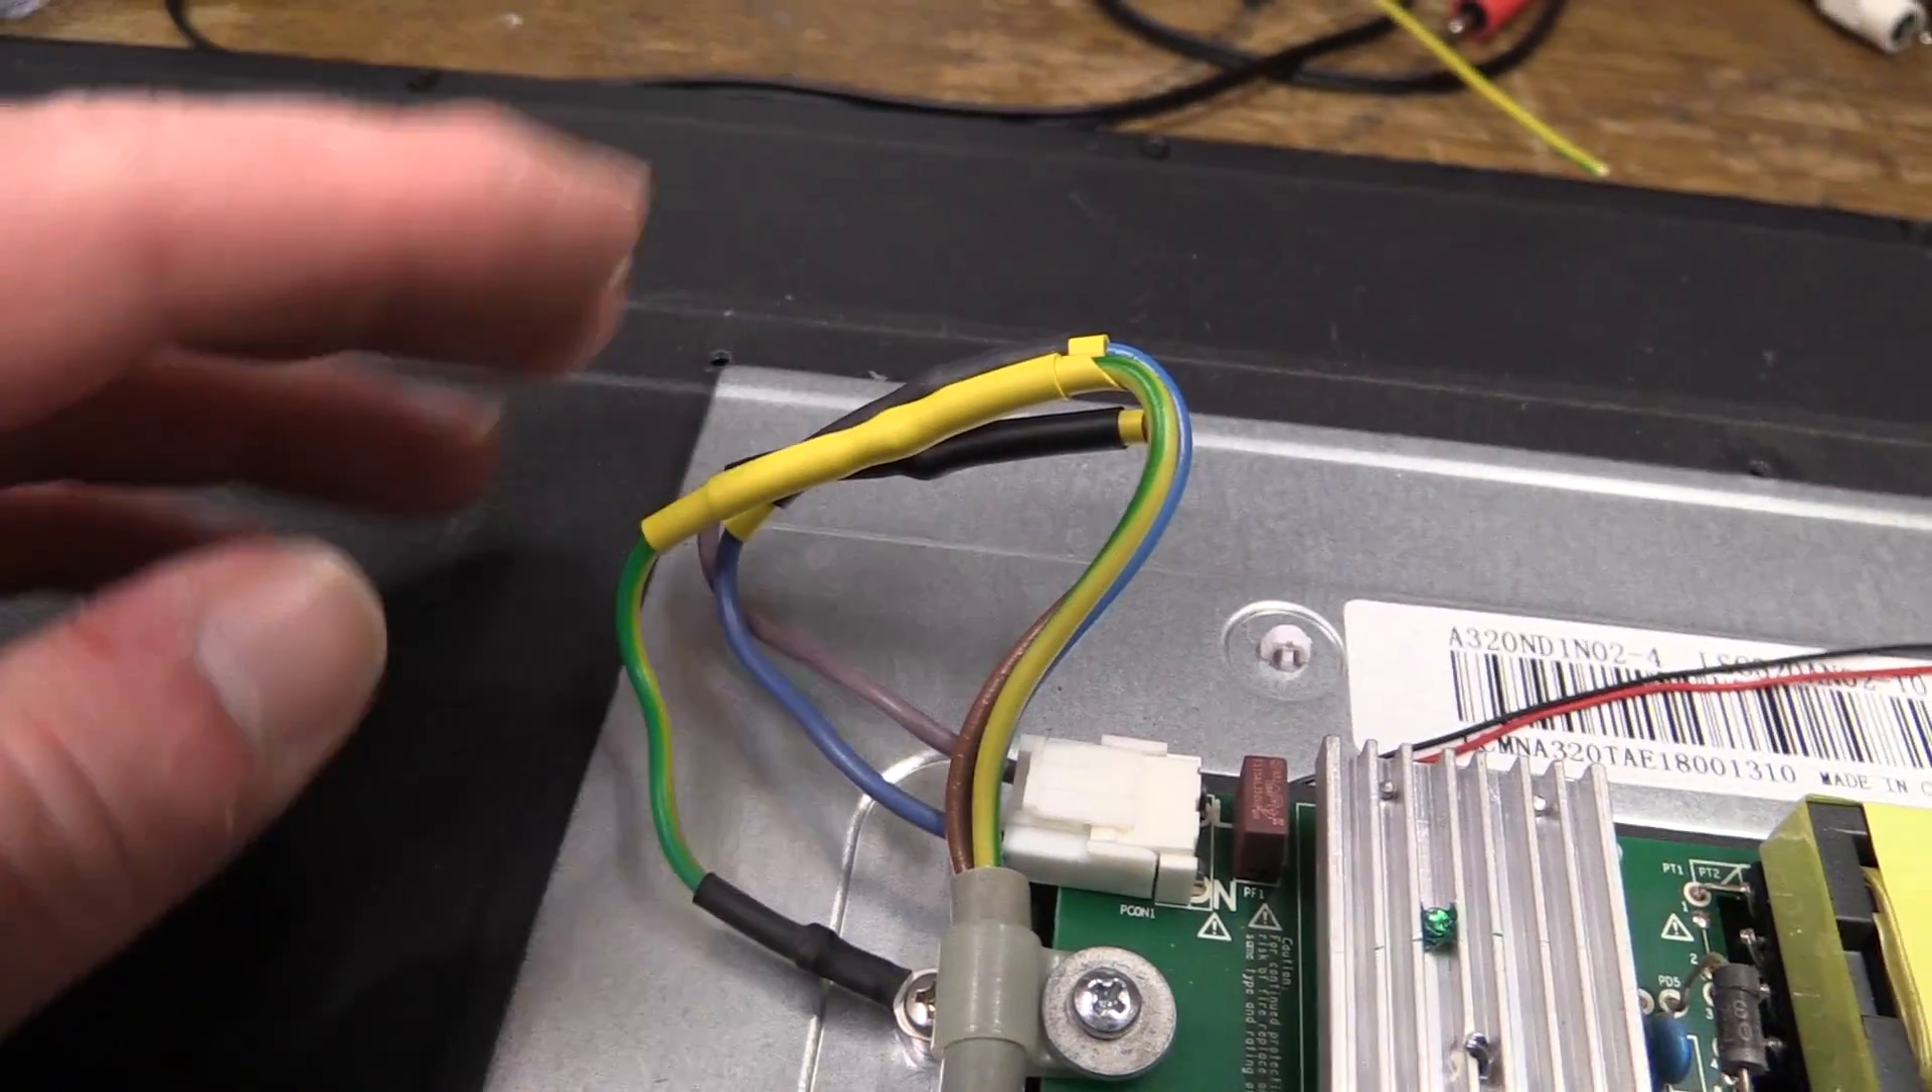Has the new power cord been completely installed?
Yes.